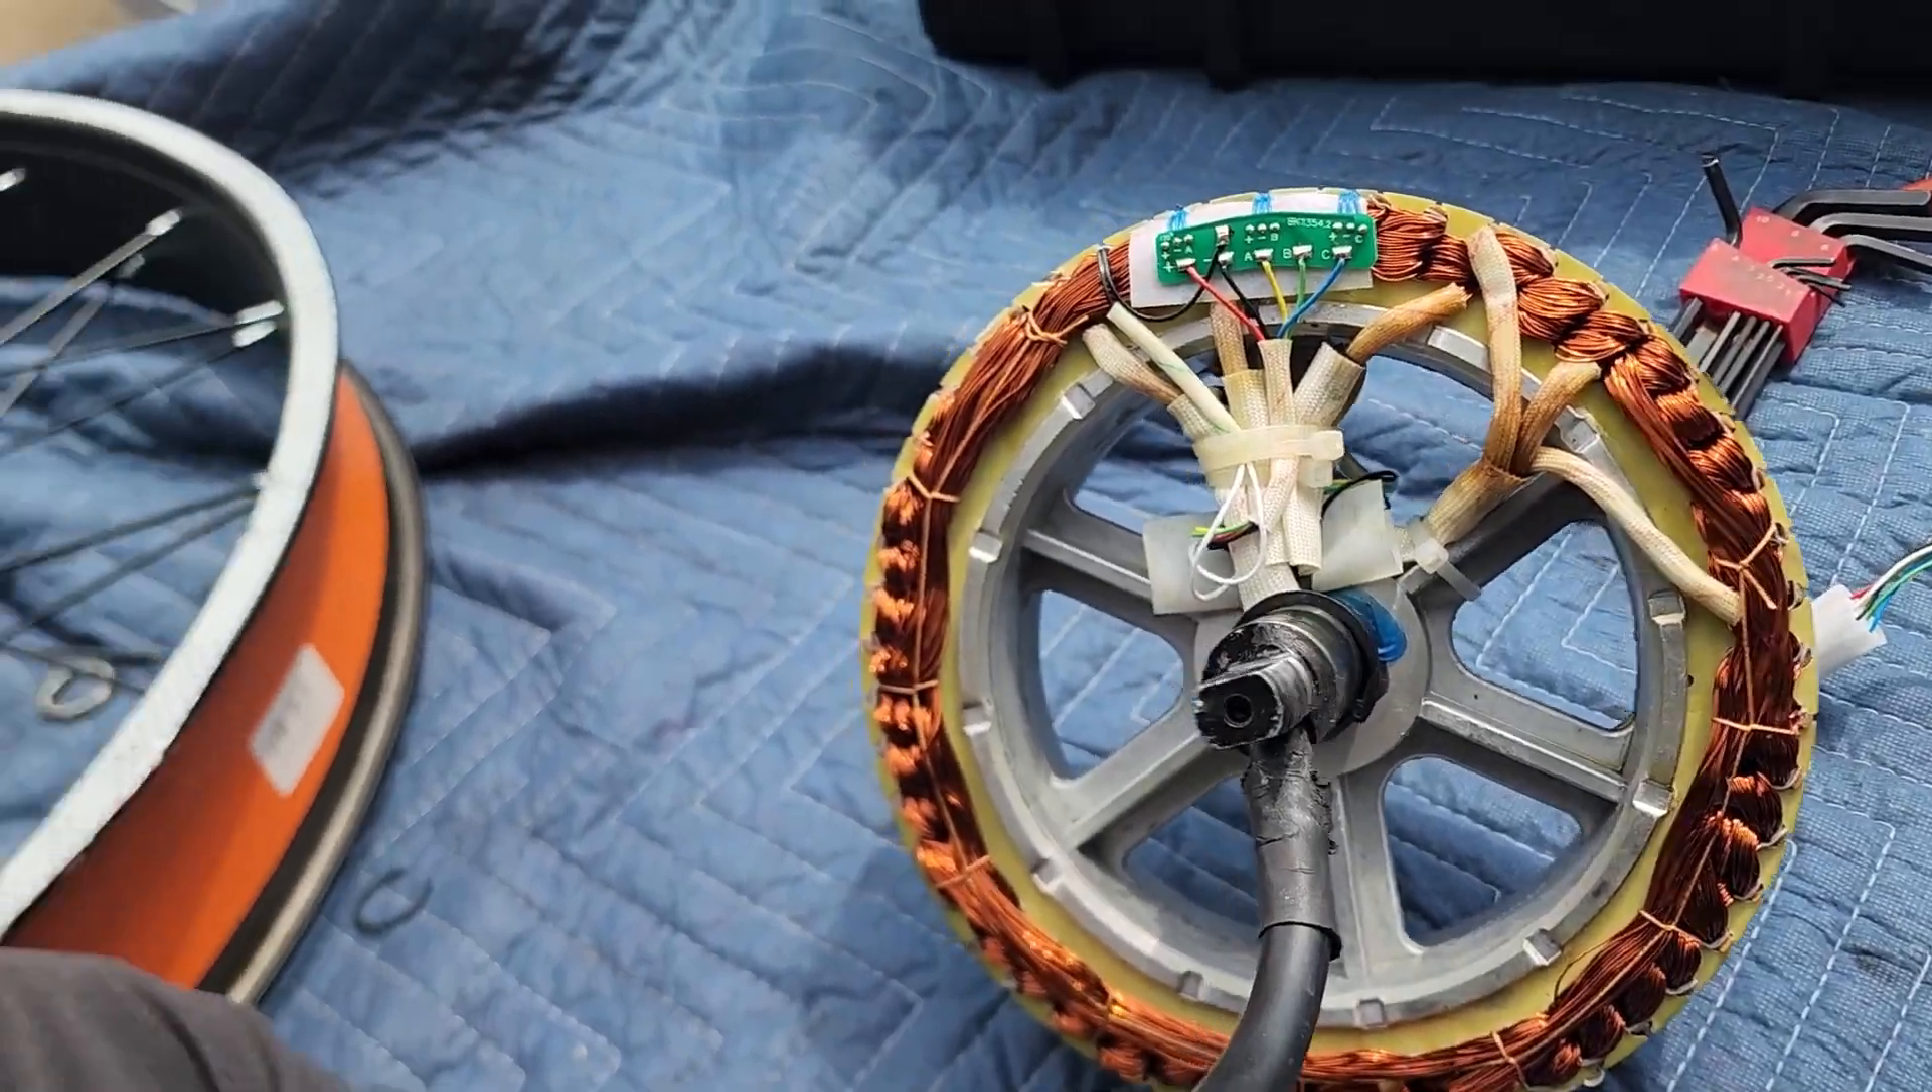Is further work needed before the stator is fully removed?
No.